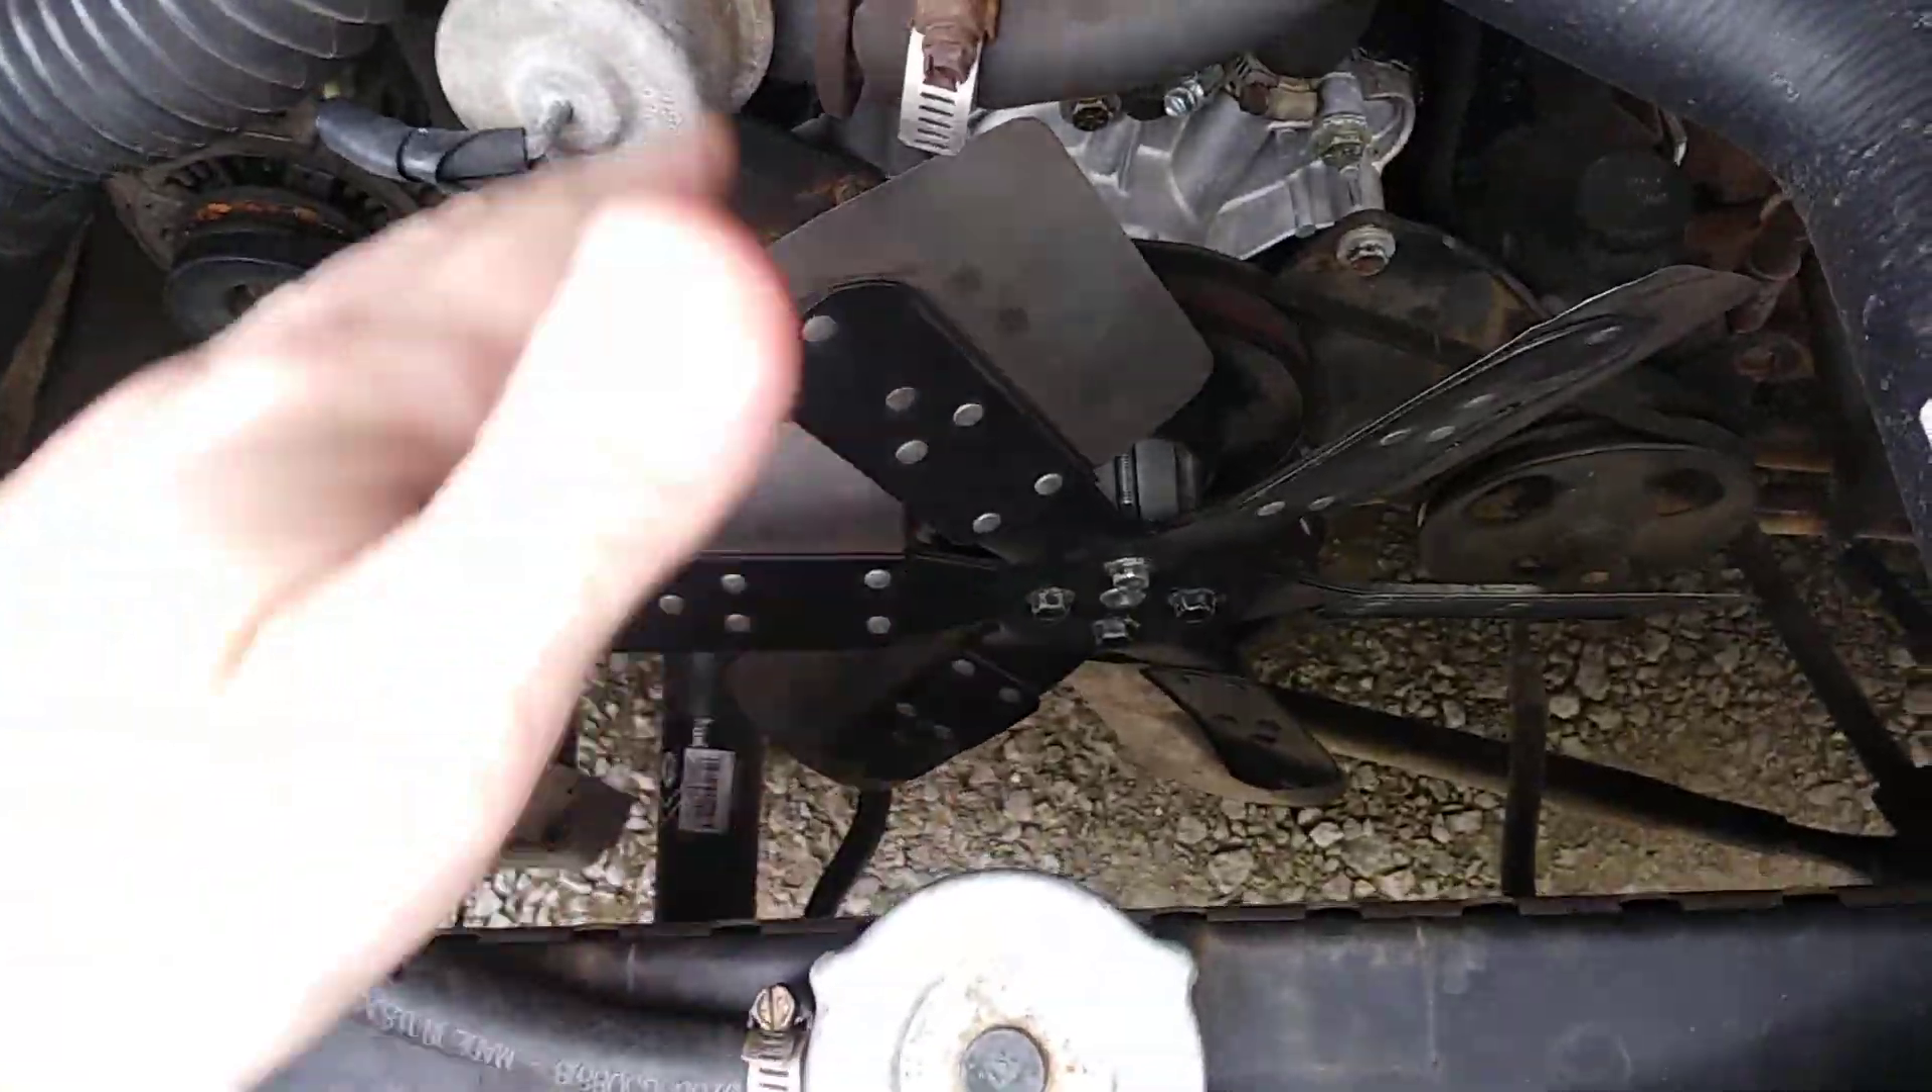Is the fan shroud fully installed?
No.